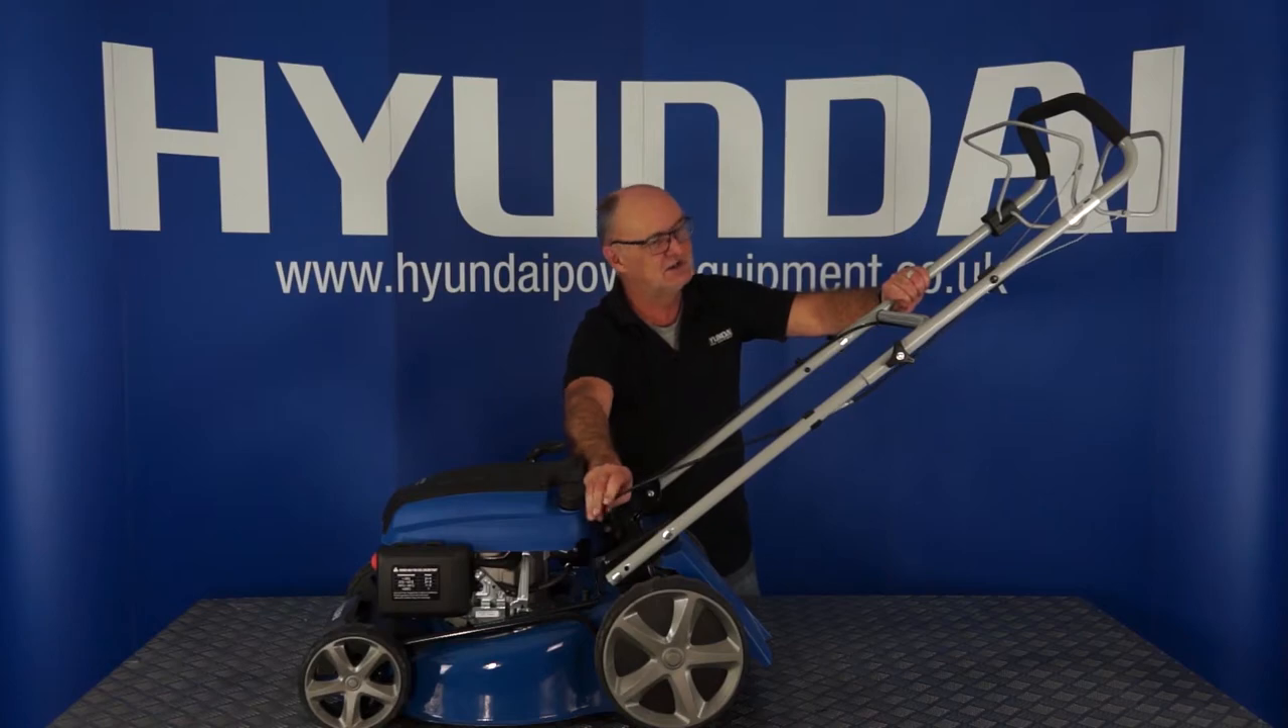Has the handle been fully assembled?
Yes.